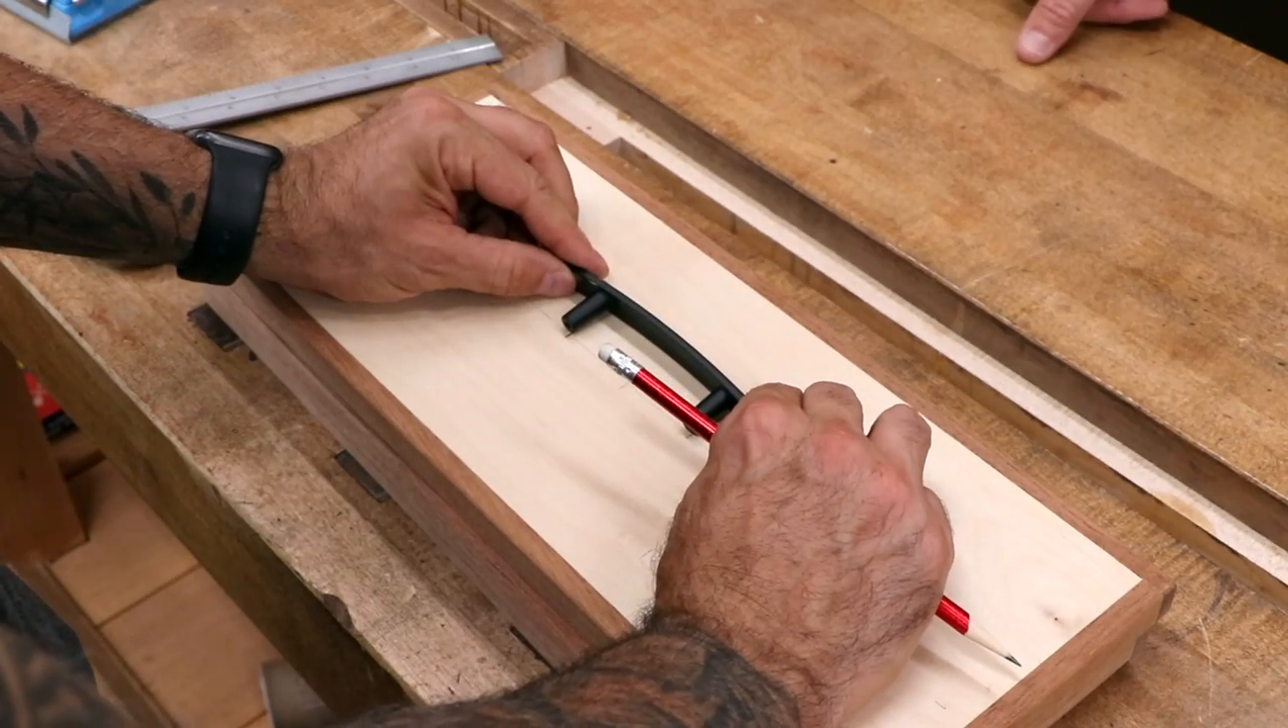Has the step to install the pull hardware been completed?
No.